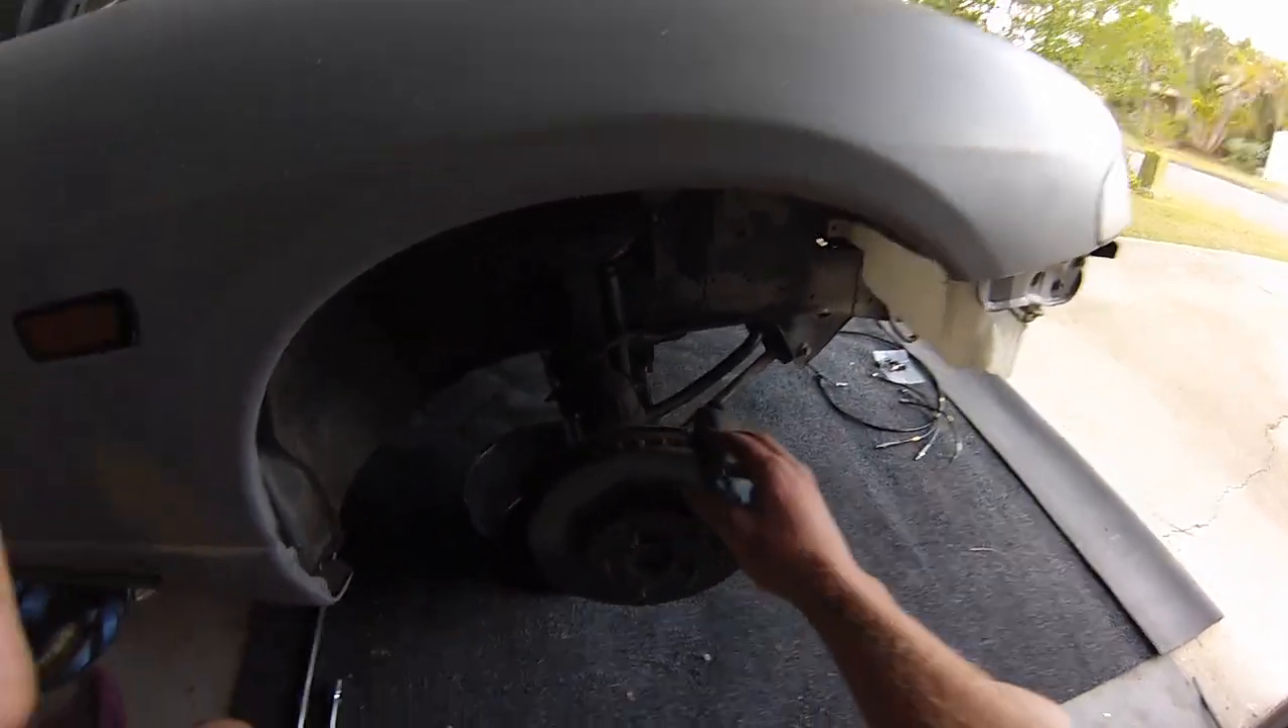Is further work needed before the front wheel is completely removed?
No.